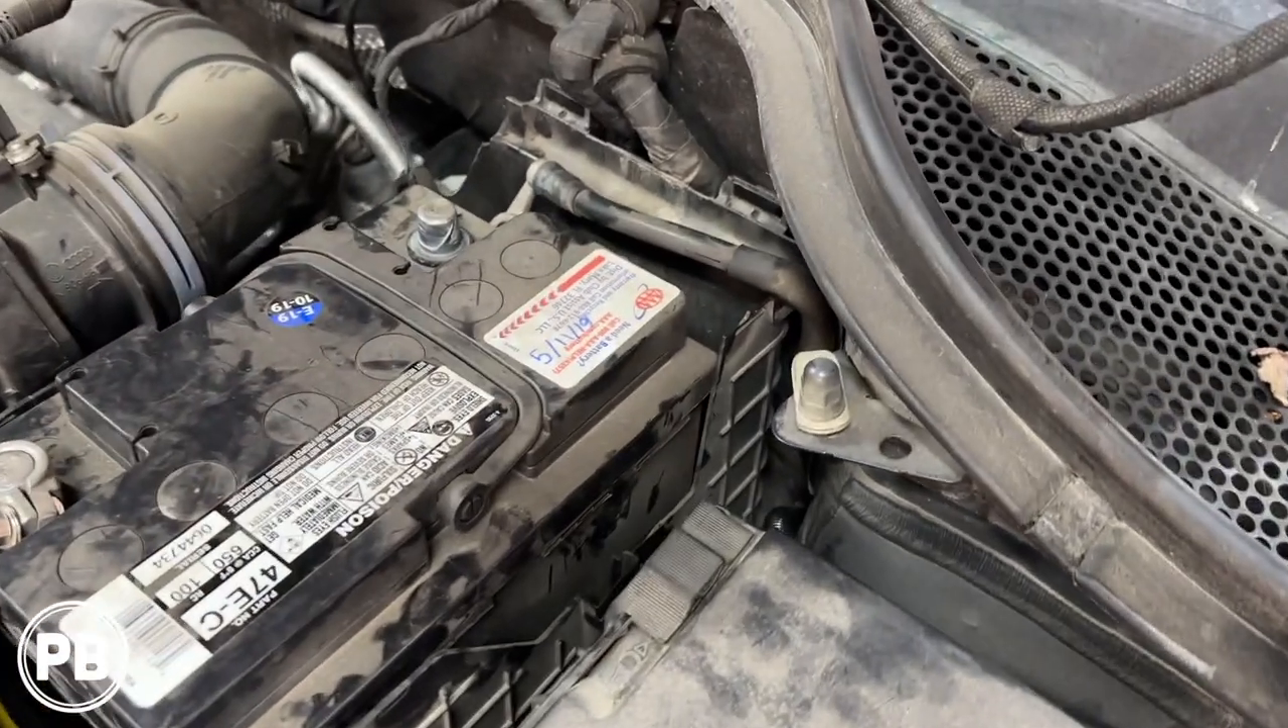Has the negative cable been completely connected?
No.